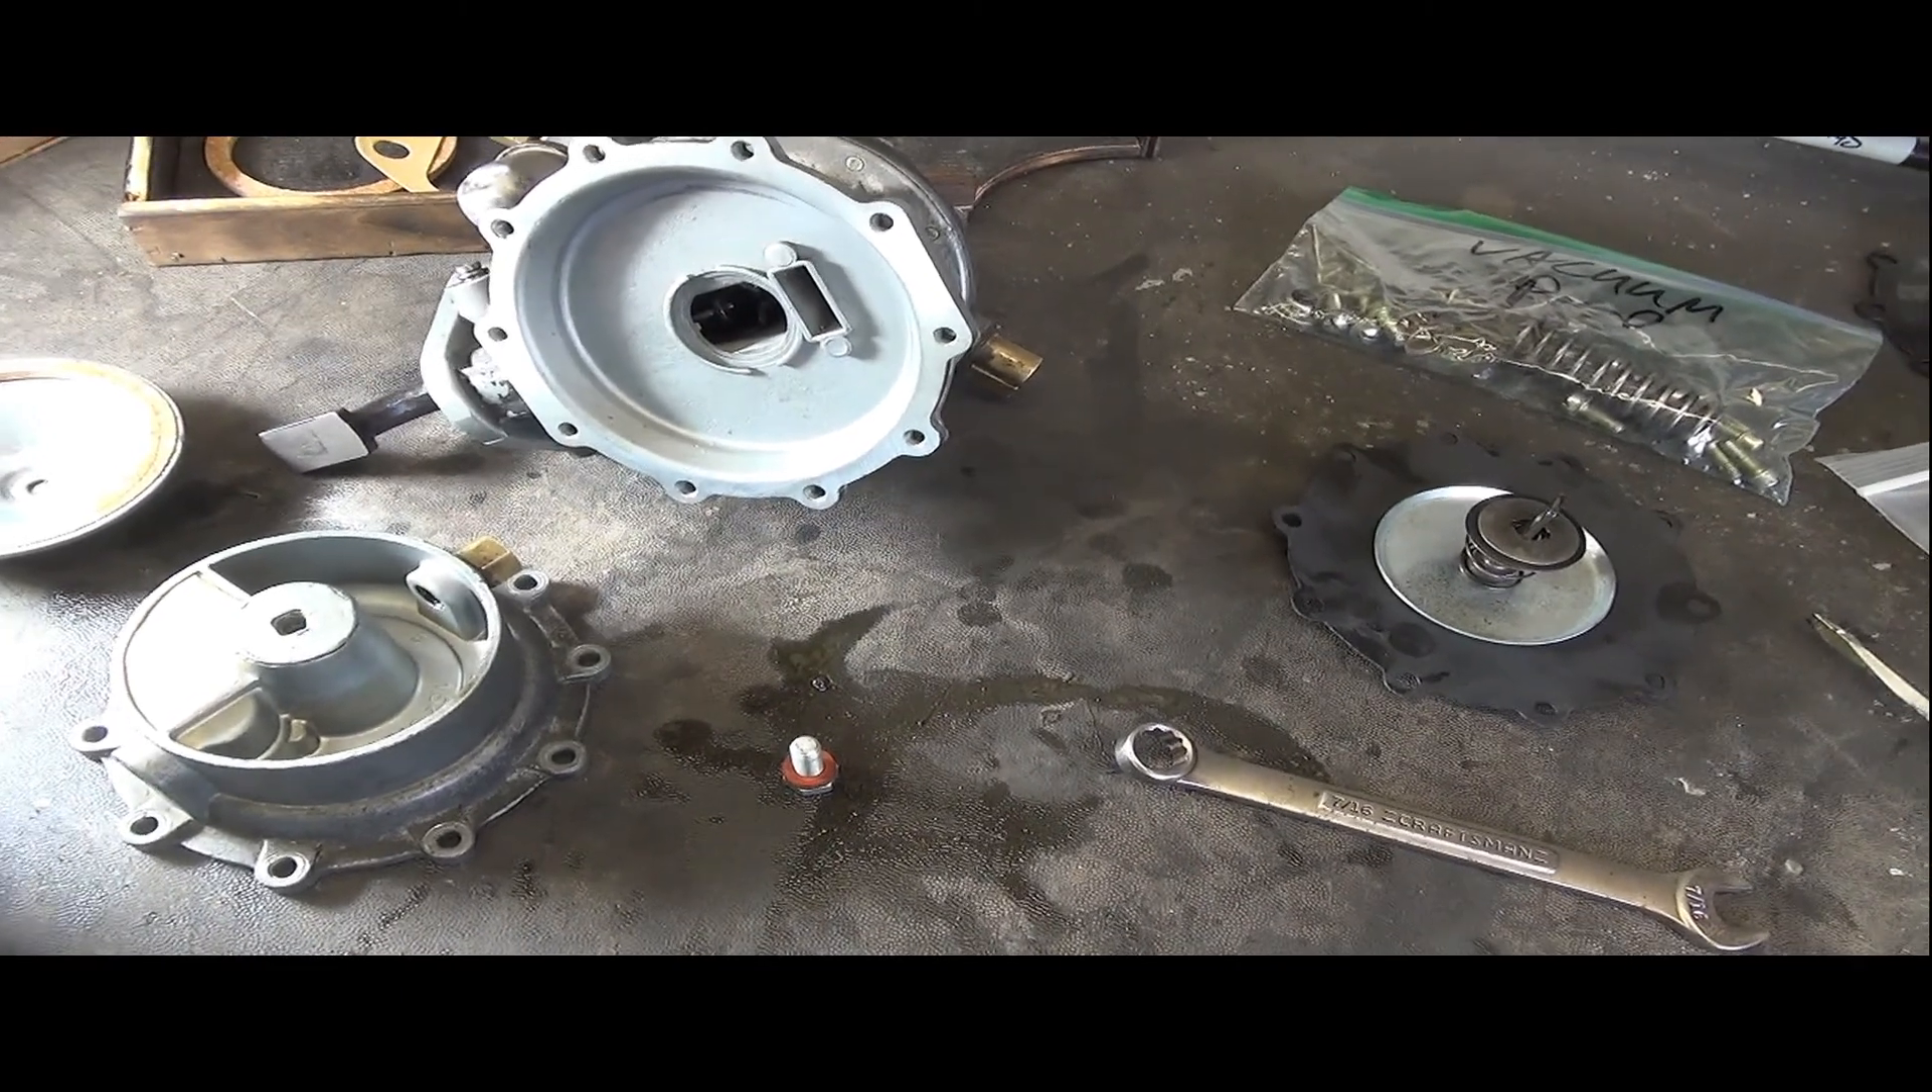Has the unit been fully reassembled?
No.